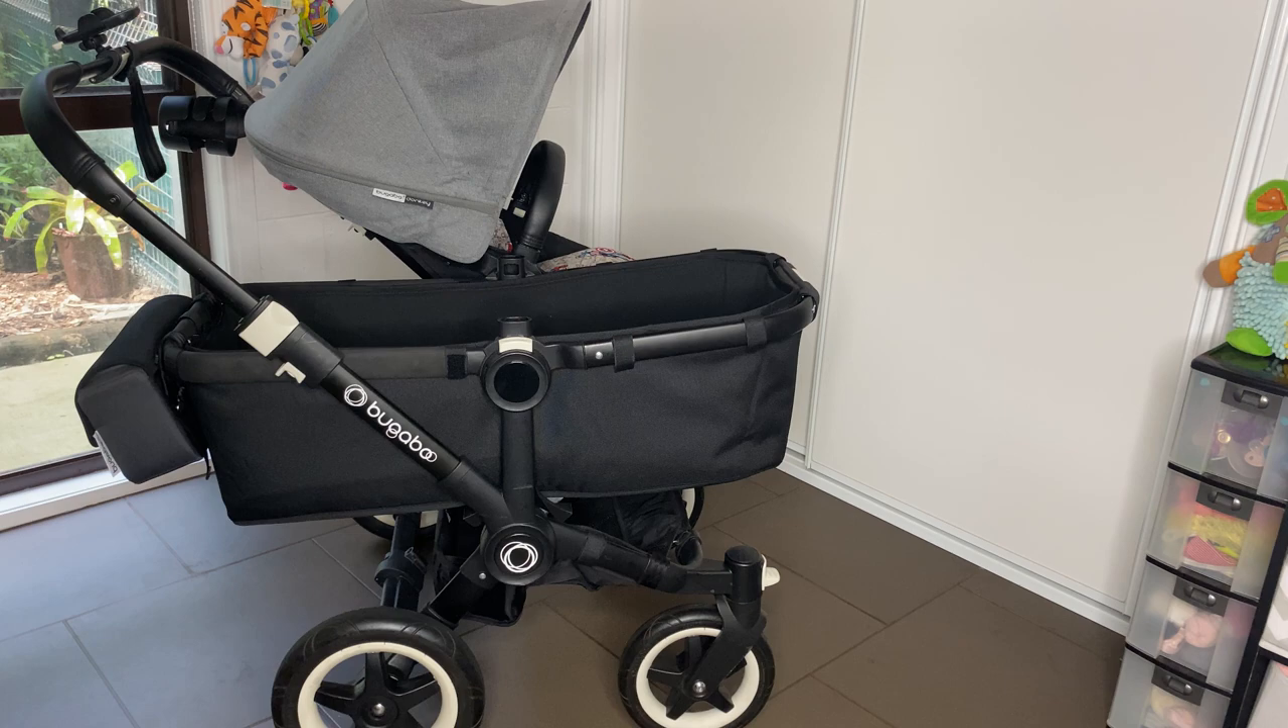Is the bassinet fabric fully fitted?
Yes.